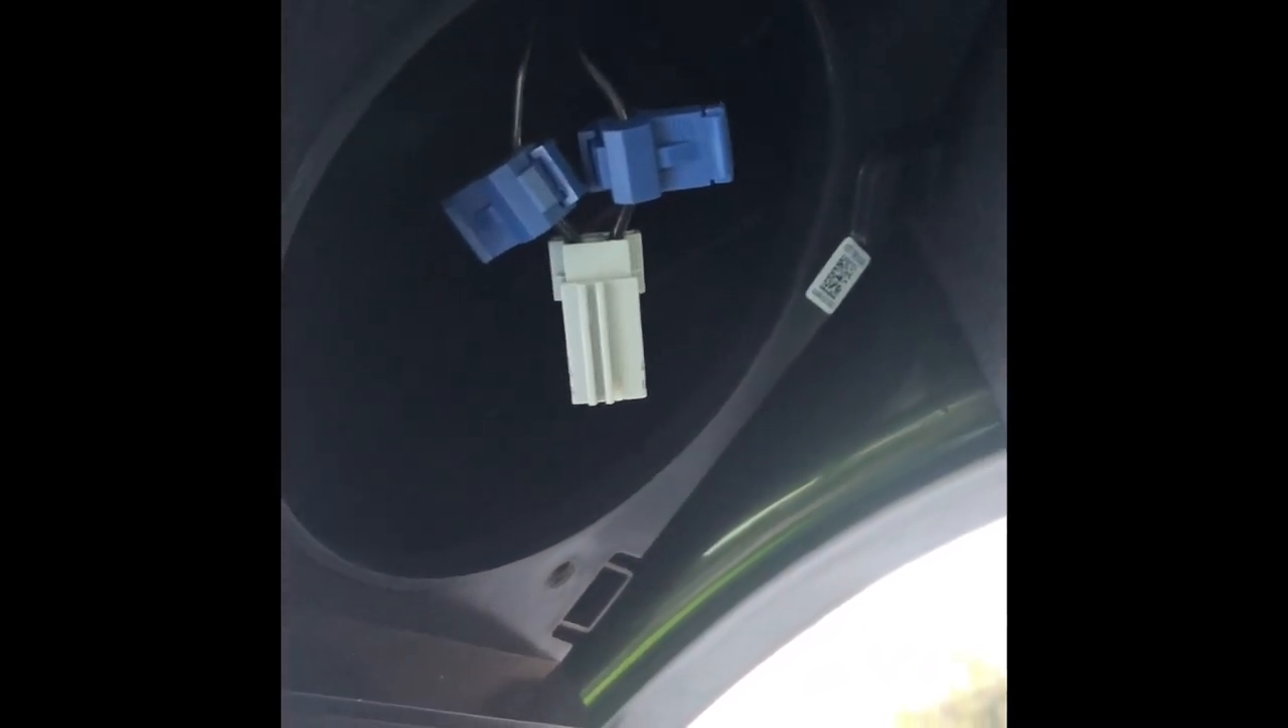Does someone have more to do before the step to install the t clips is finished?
No.